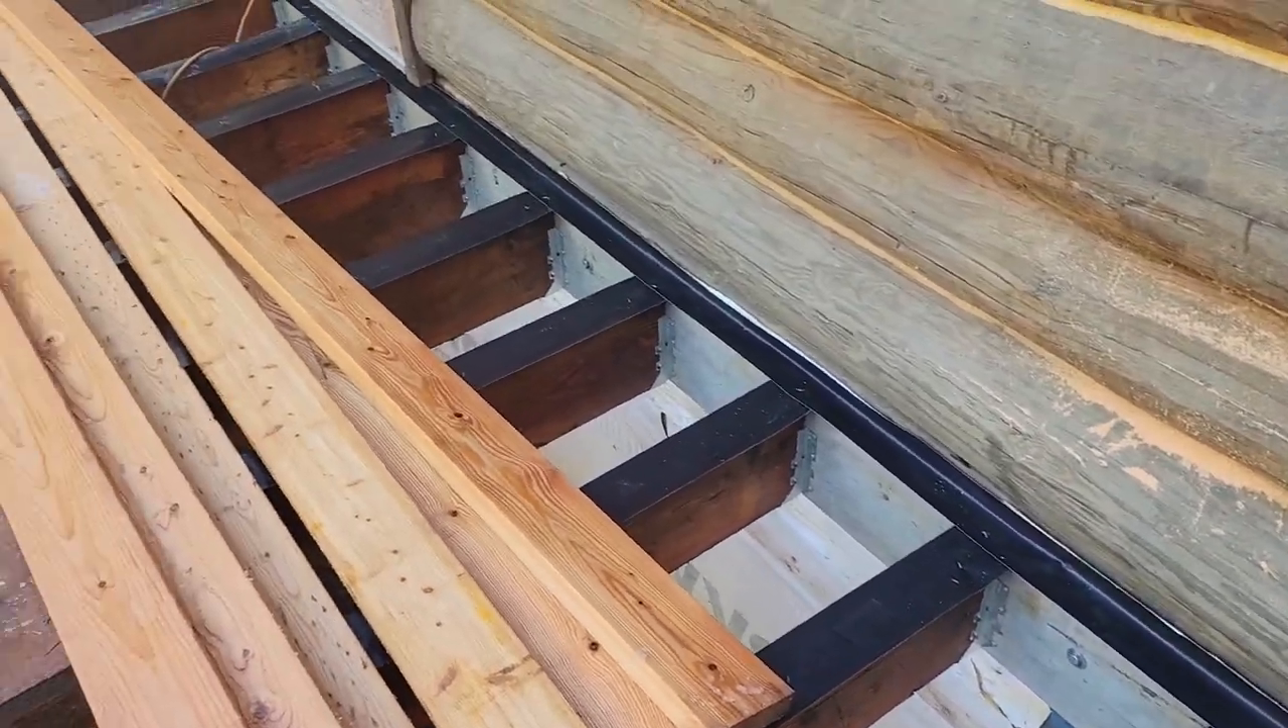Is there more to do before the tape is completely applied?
No.